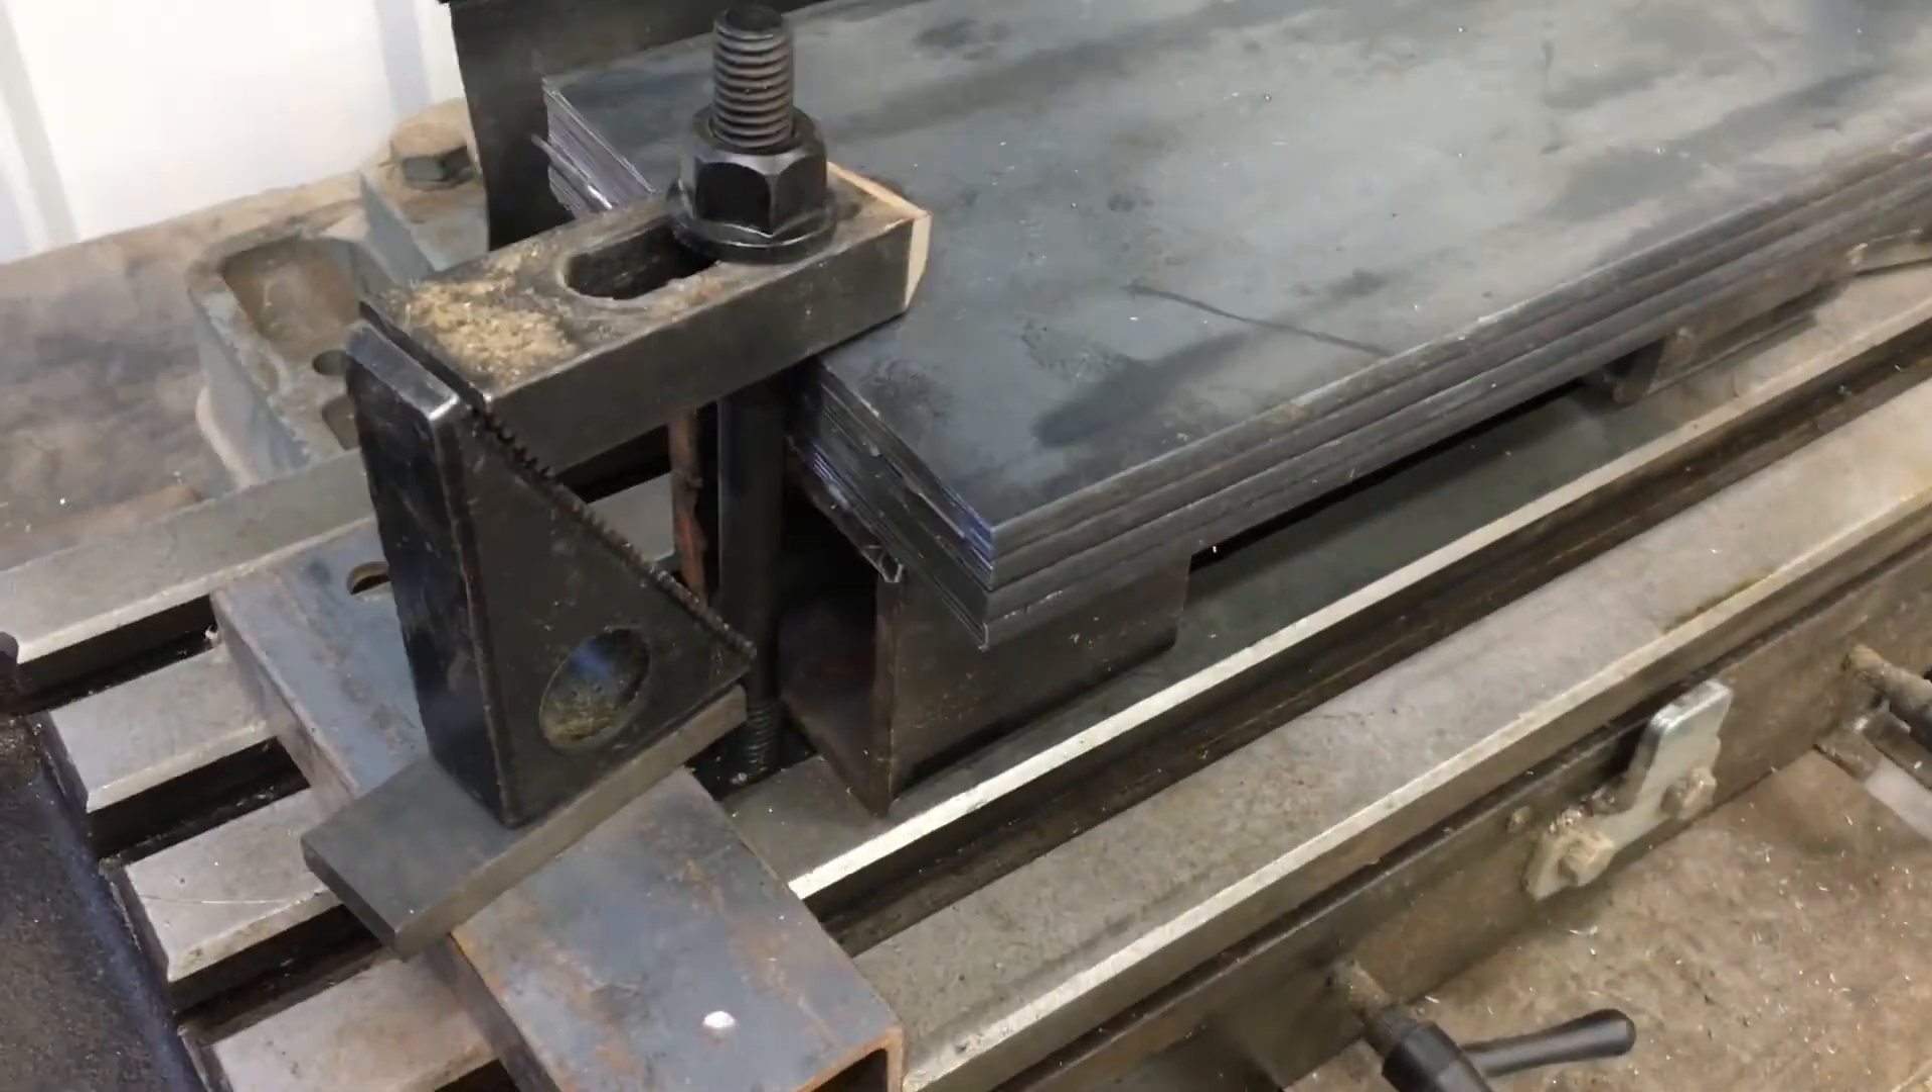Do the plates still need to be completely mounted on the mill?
No.